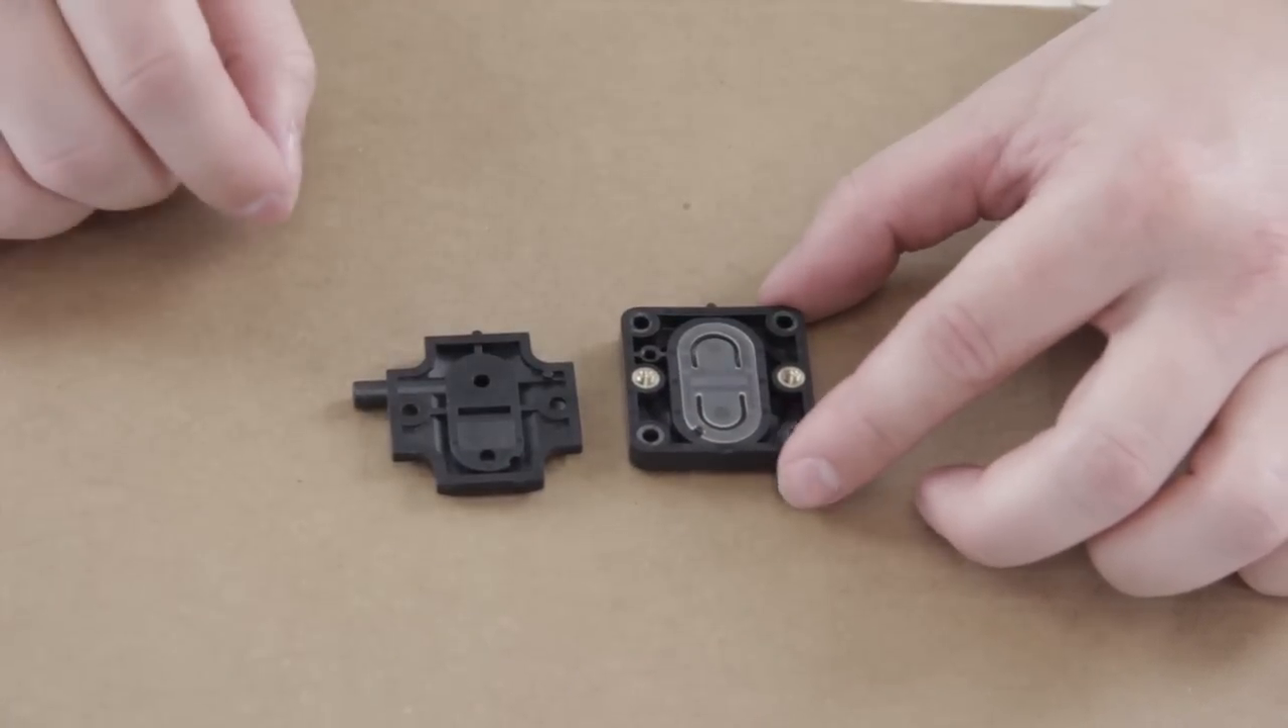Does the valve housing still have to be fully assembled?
Yes.